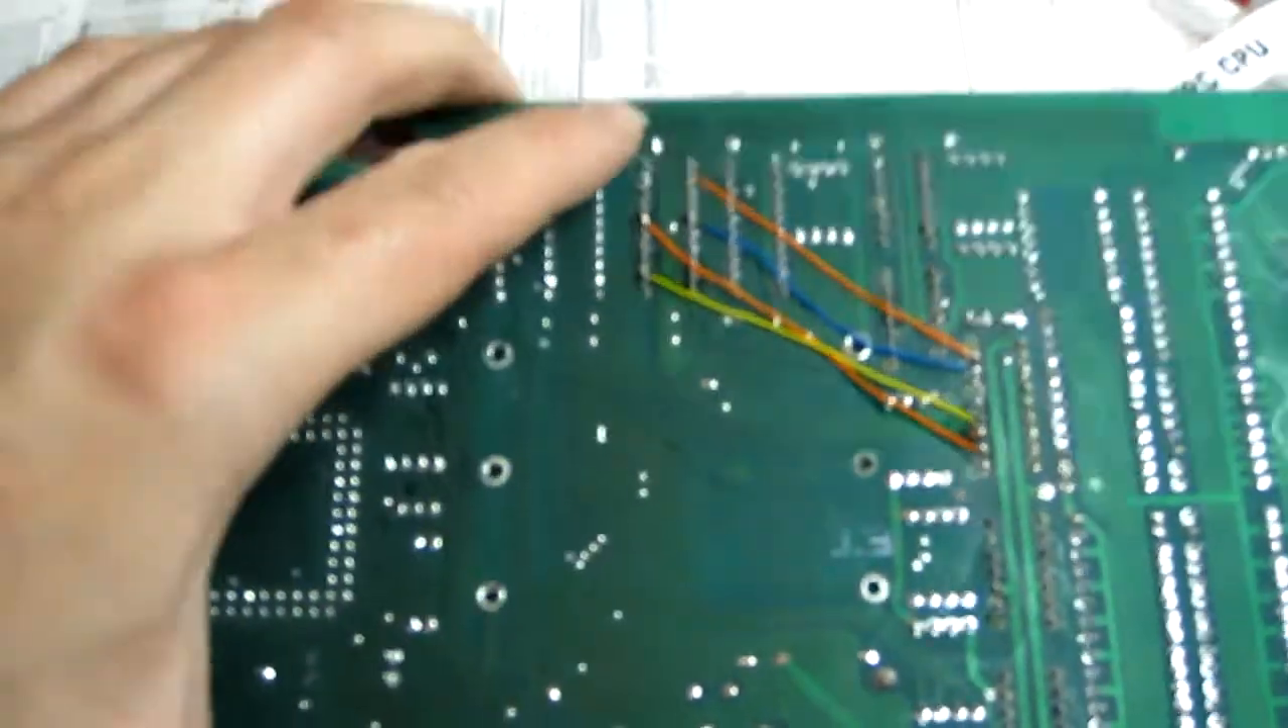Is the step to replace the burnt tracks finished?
Yes.